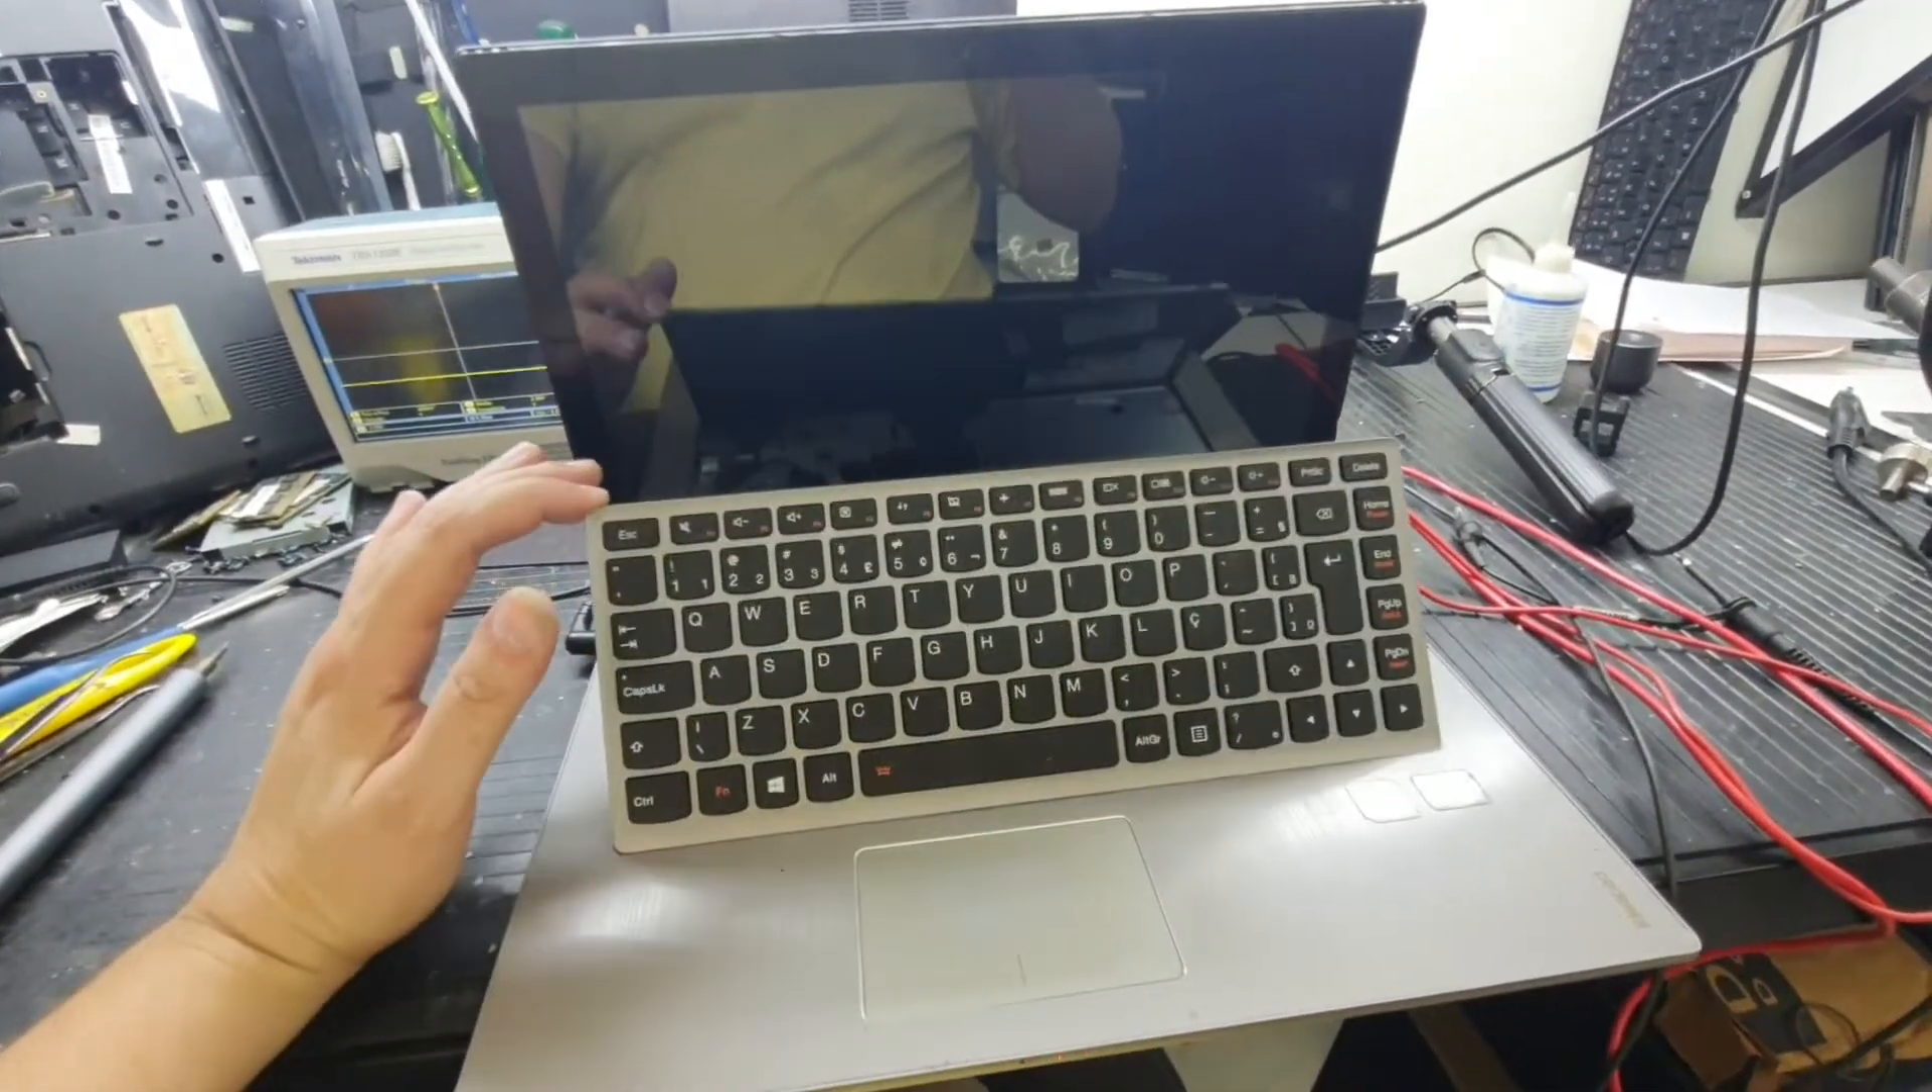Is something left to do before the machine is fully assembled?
Yes.